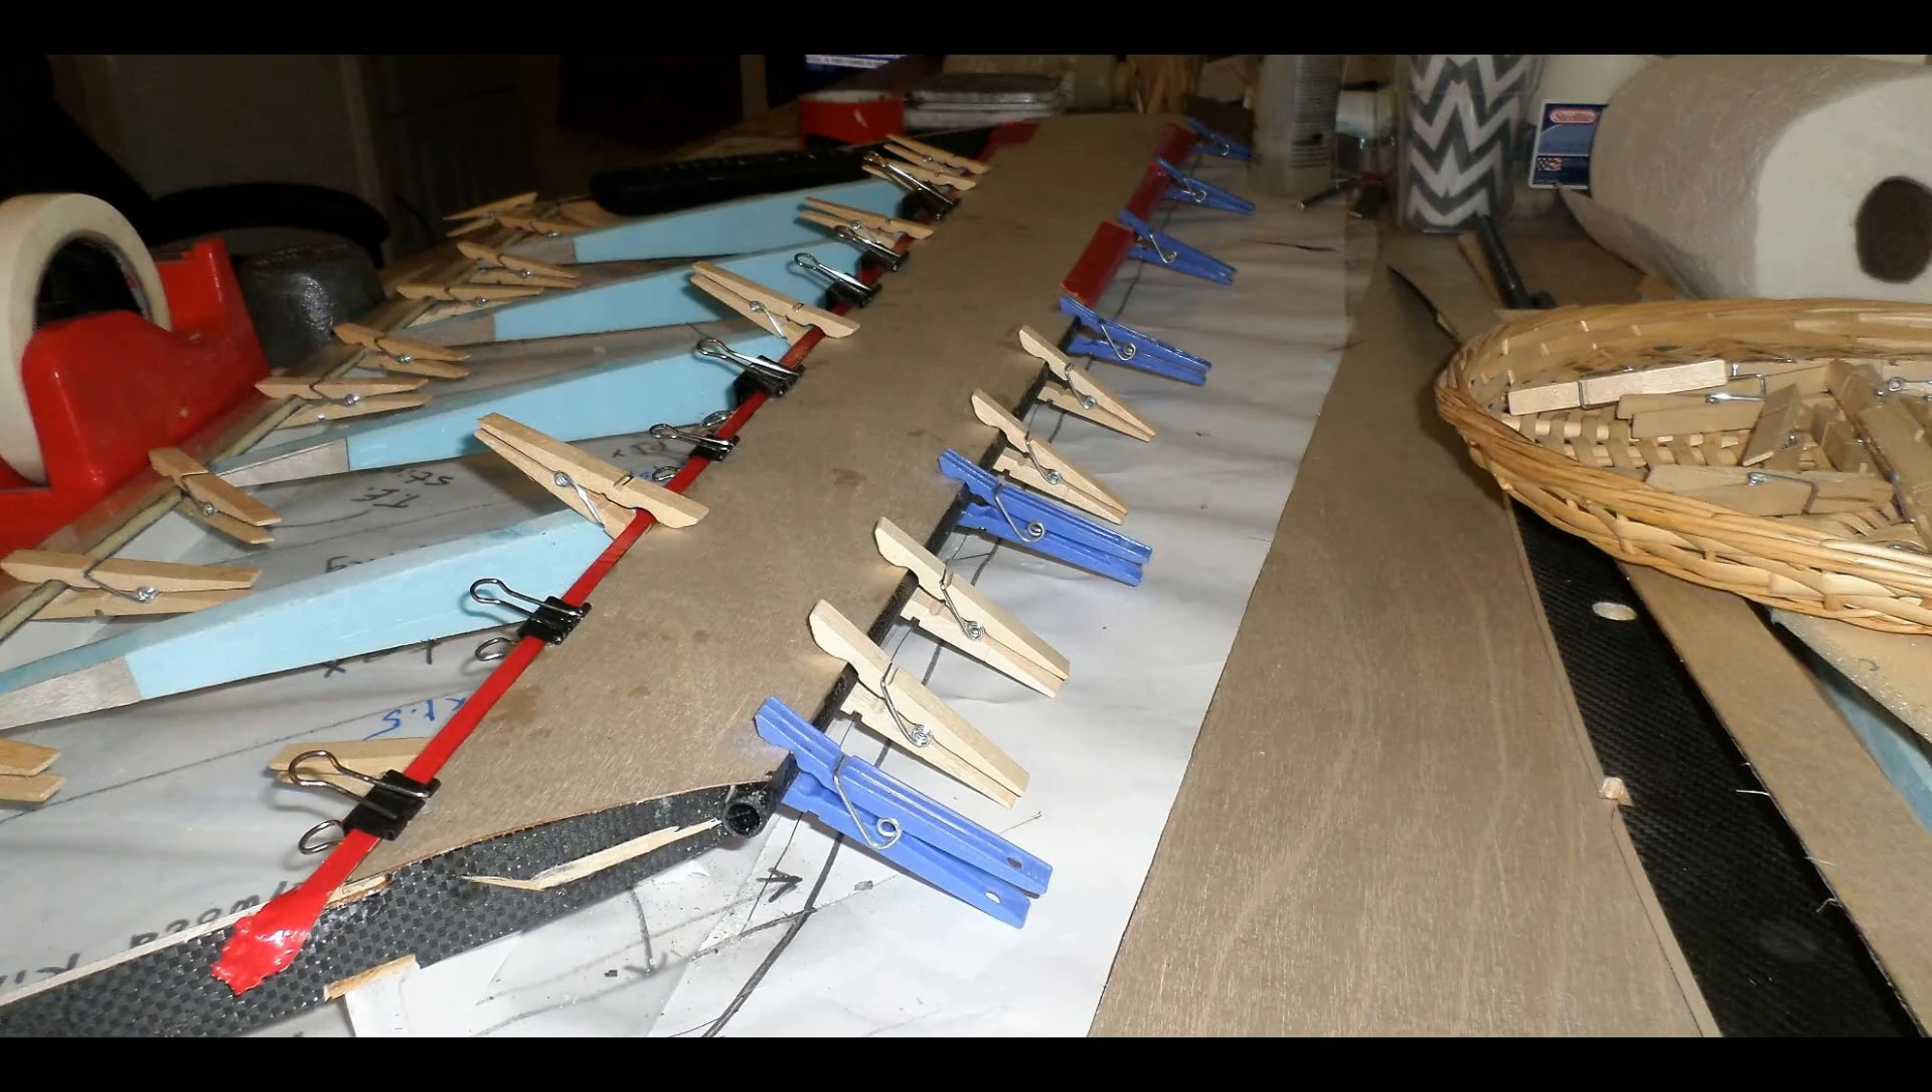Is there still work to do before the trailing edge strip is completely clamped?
No.